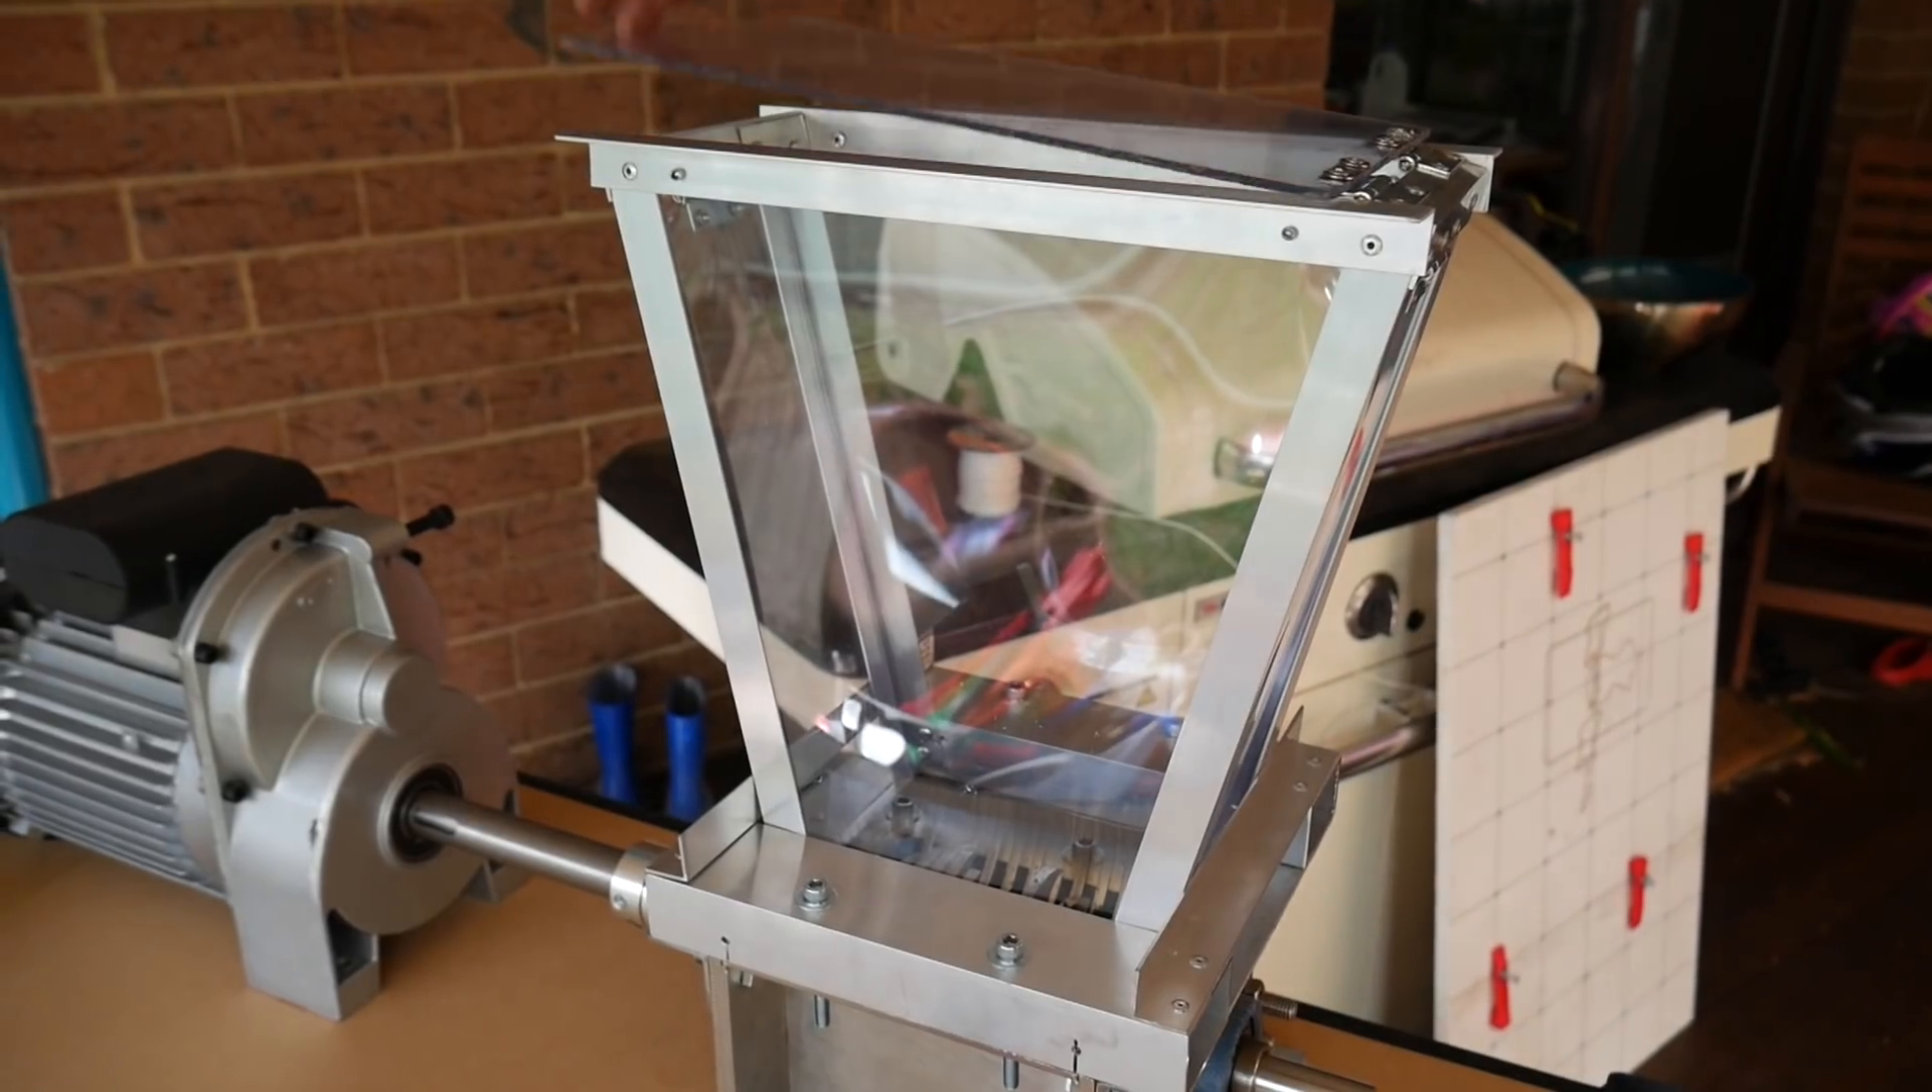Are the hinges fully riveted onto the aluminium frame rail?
Yes.